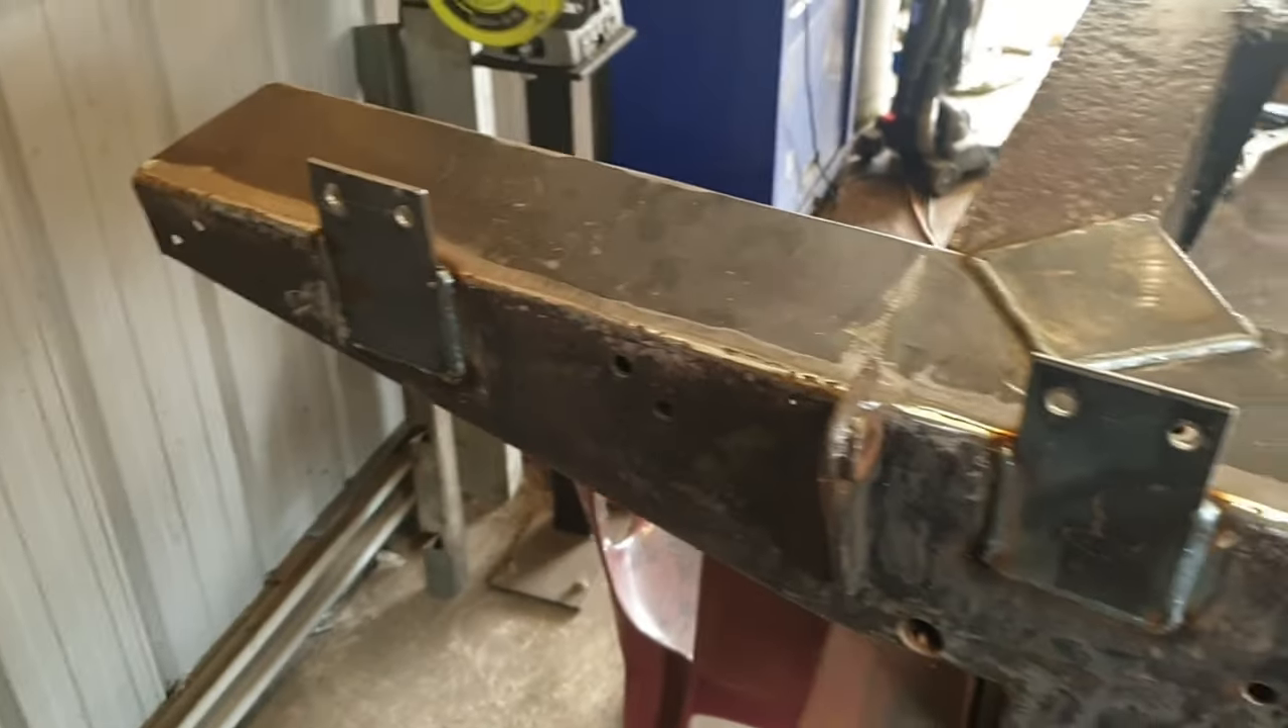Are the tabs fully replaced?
Yes.